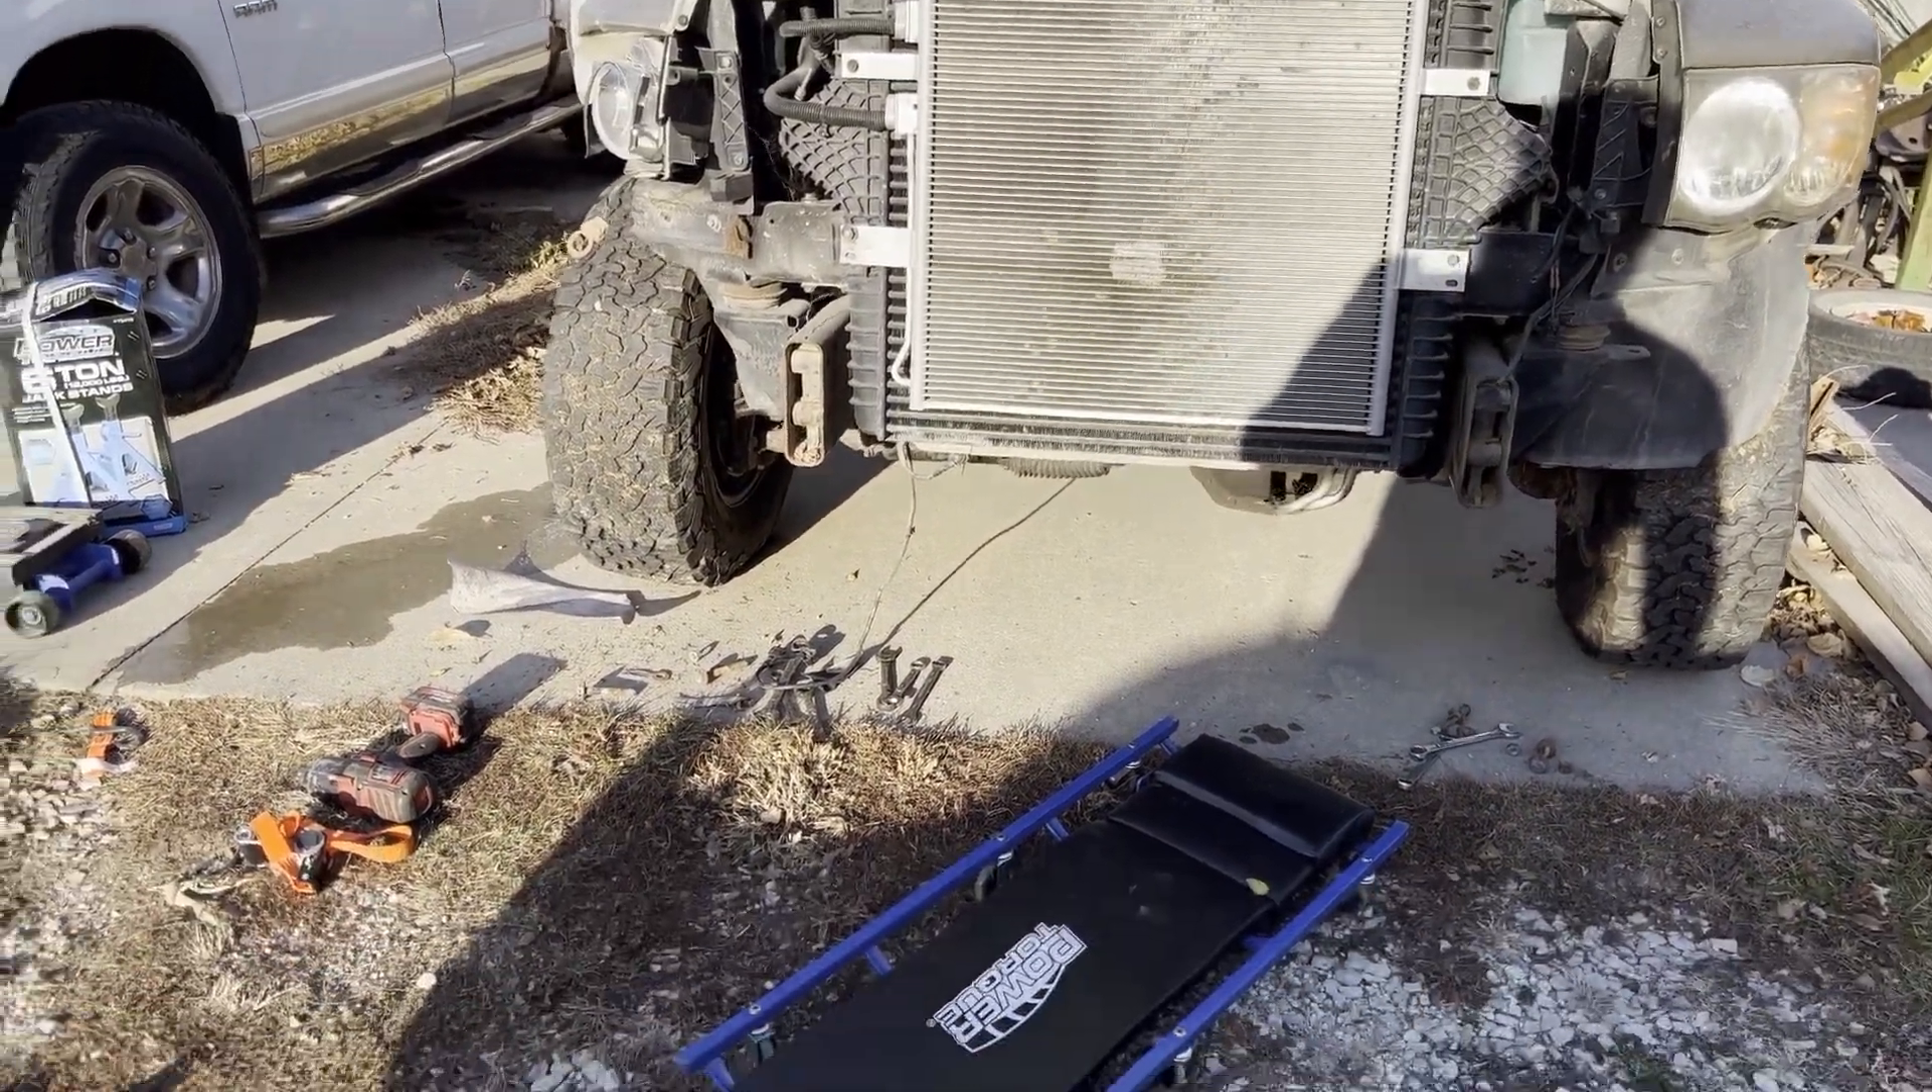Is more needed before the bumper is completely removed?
No.